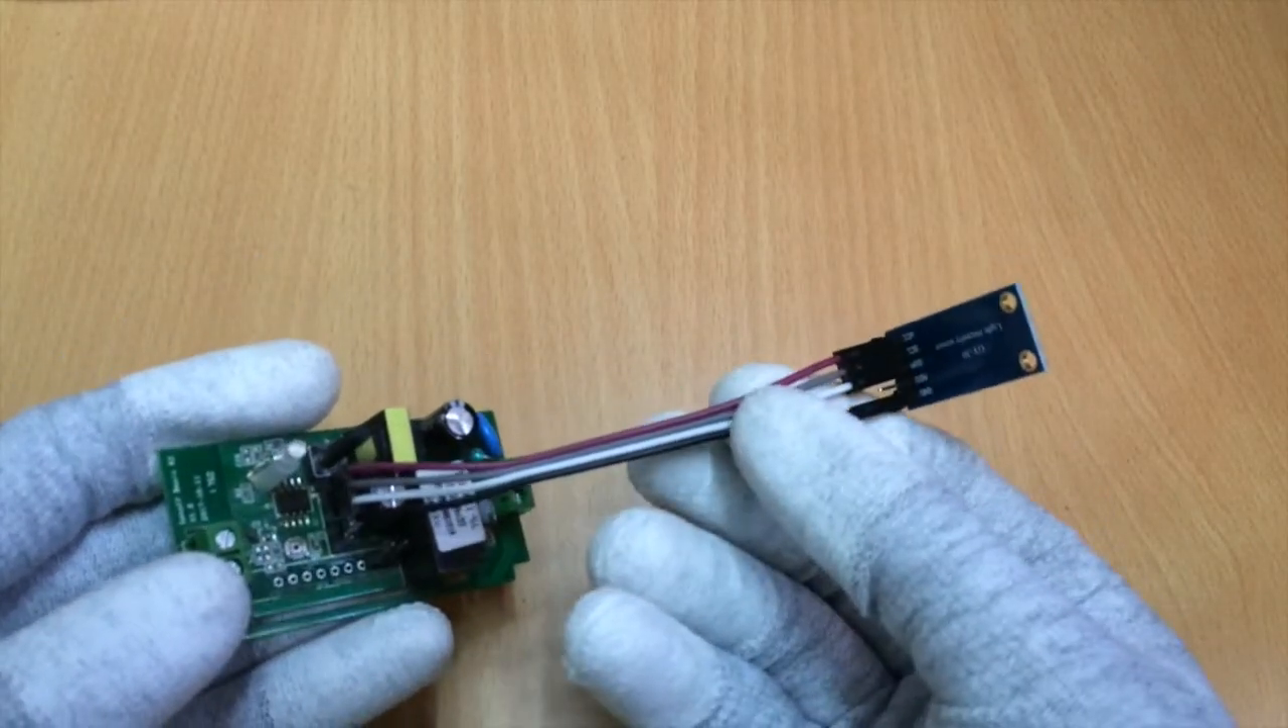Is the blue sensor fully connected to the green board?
Yes.